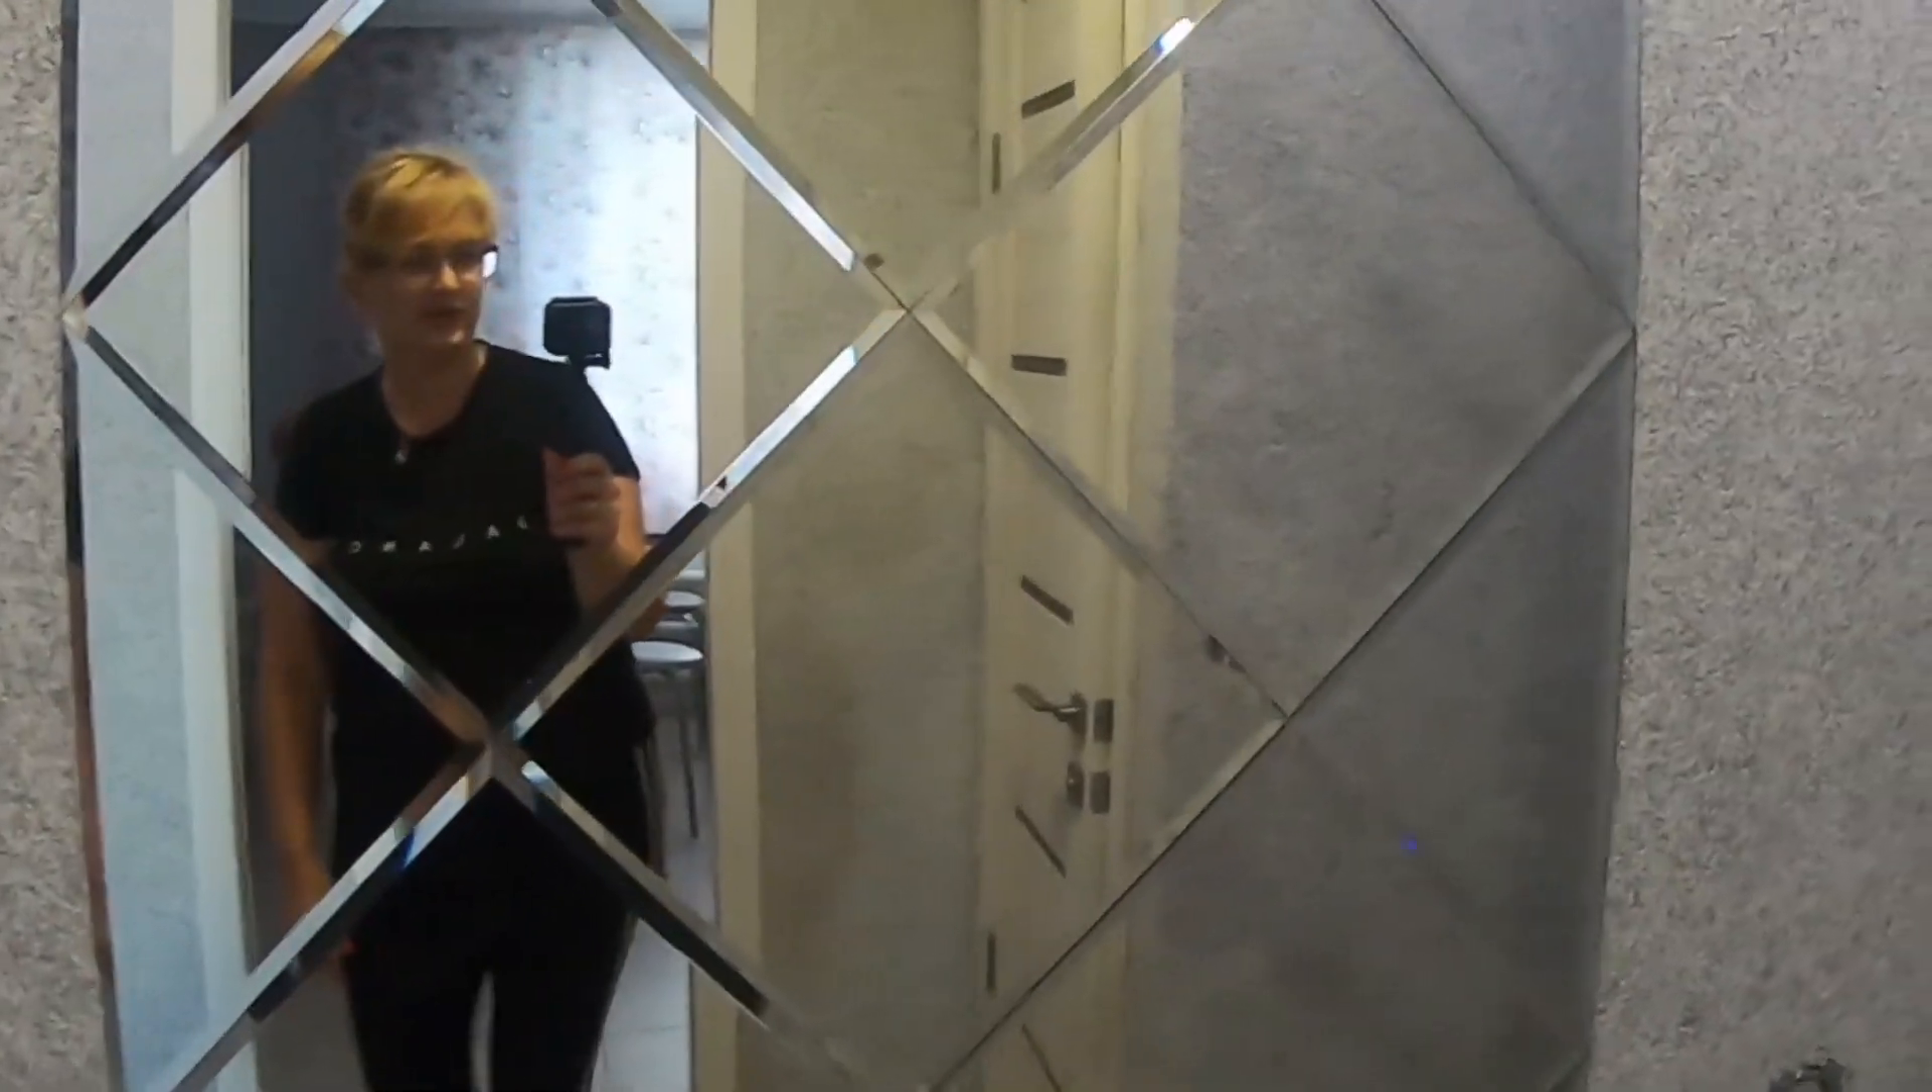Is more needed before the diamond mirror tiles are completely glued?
No.